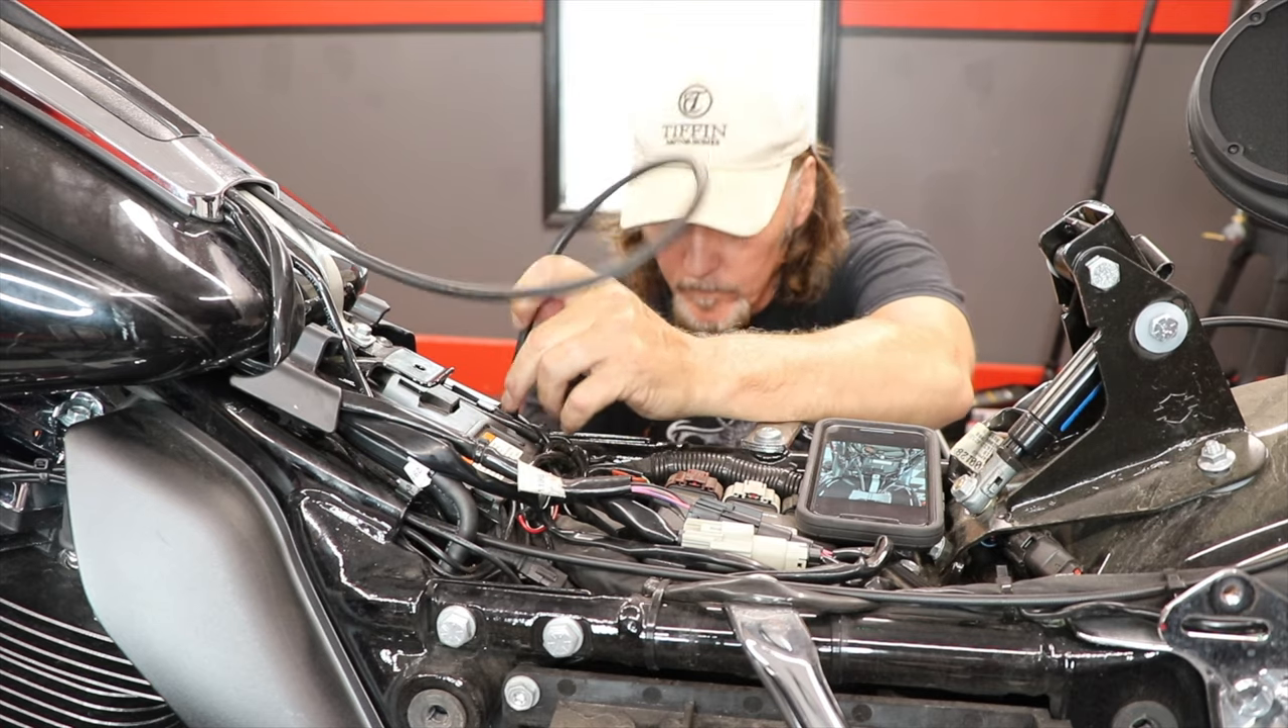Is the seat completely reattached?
No.